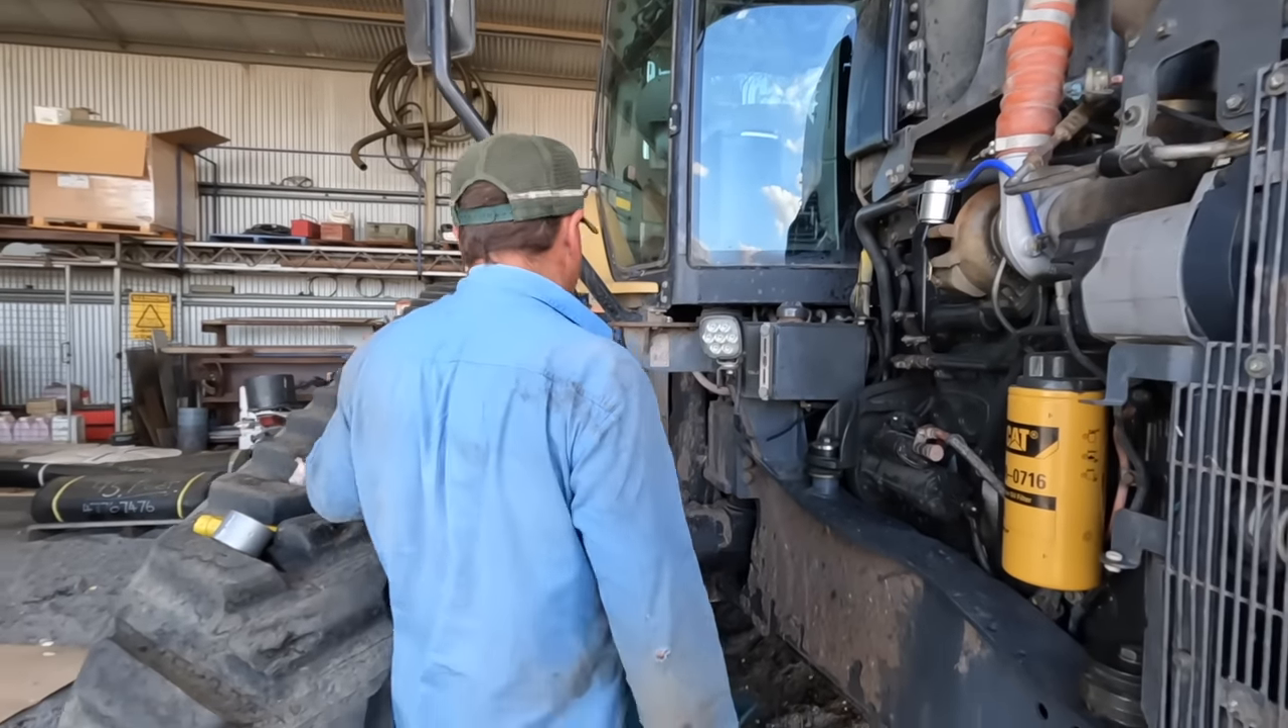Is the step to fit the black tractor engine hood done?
No.